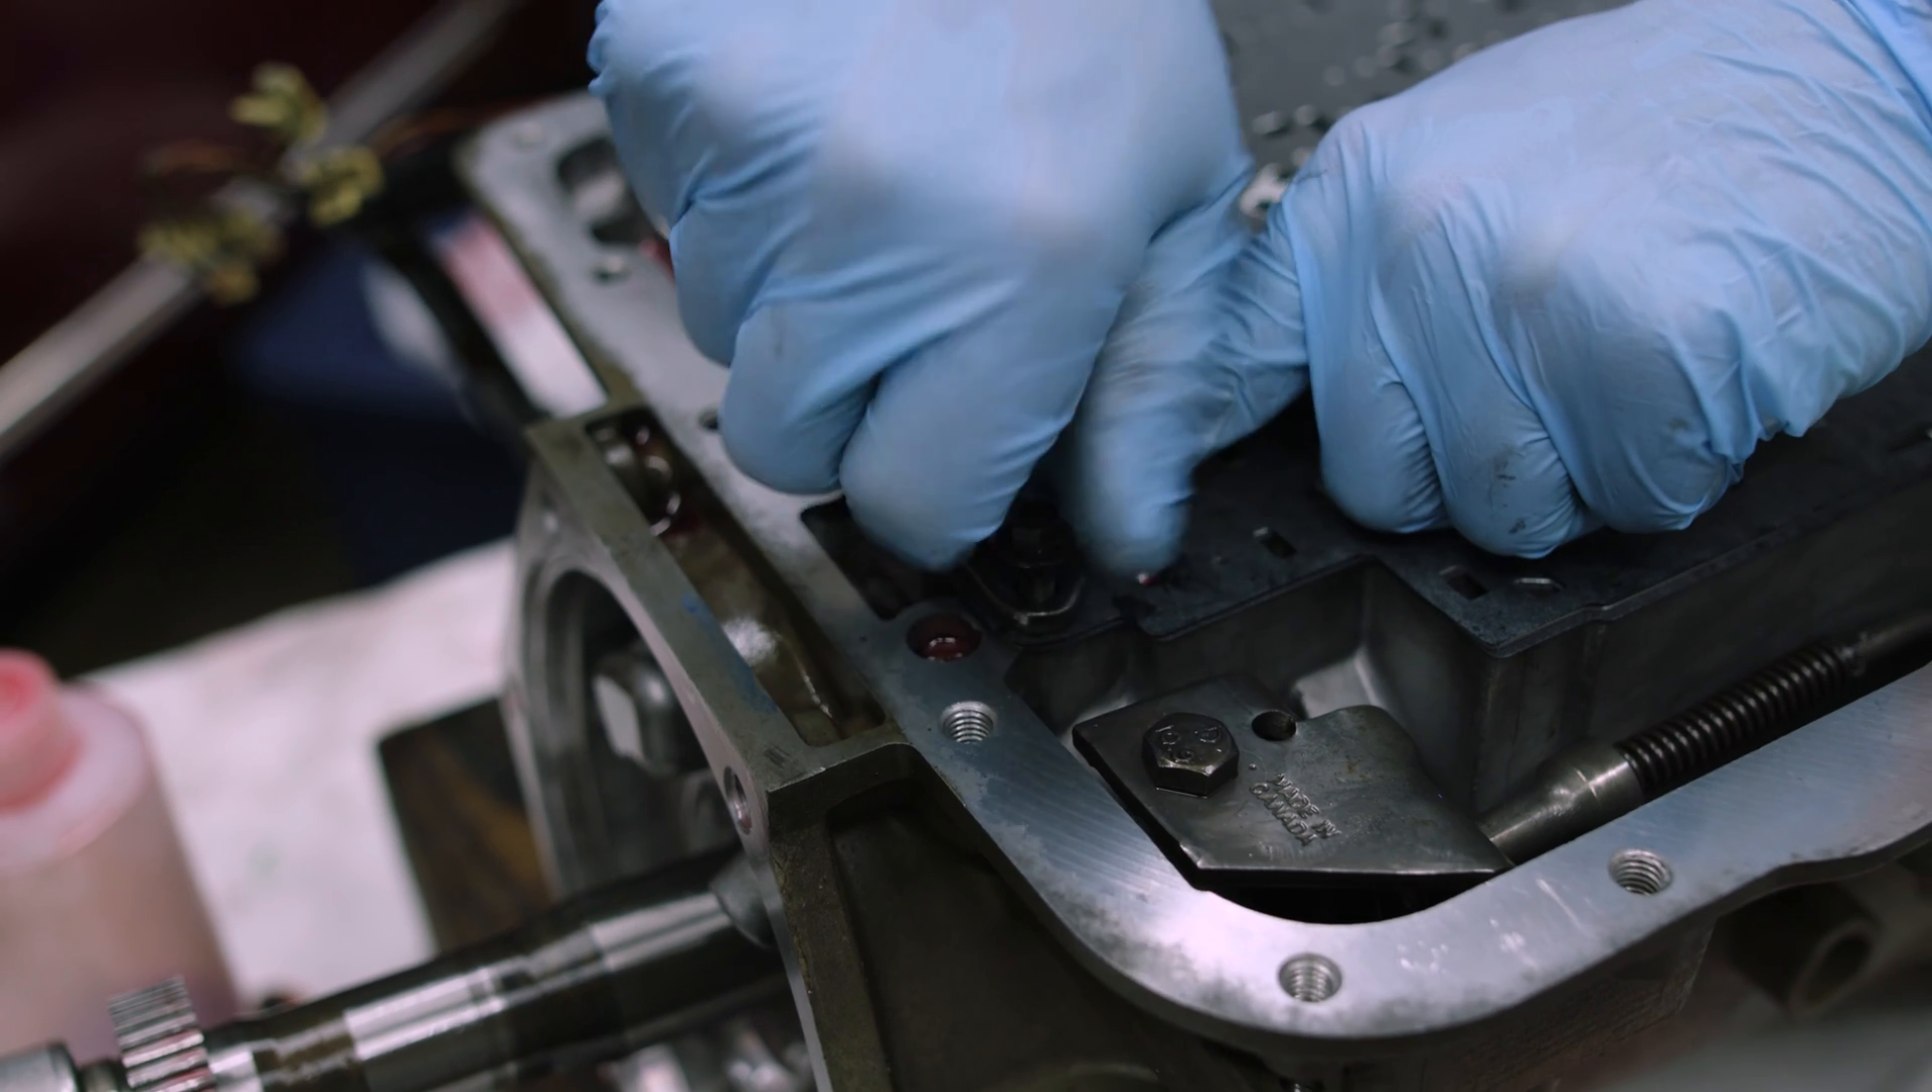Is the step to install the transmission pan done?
No.